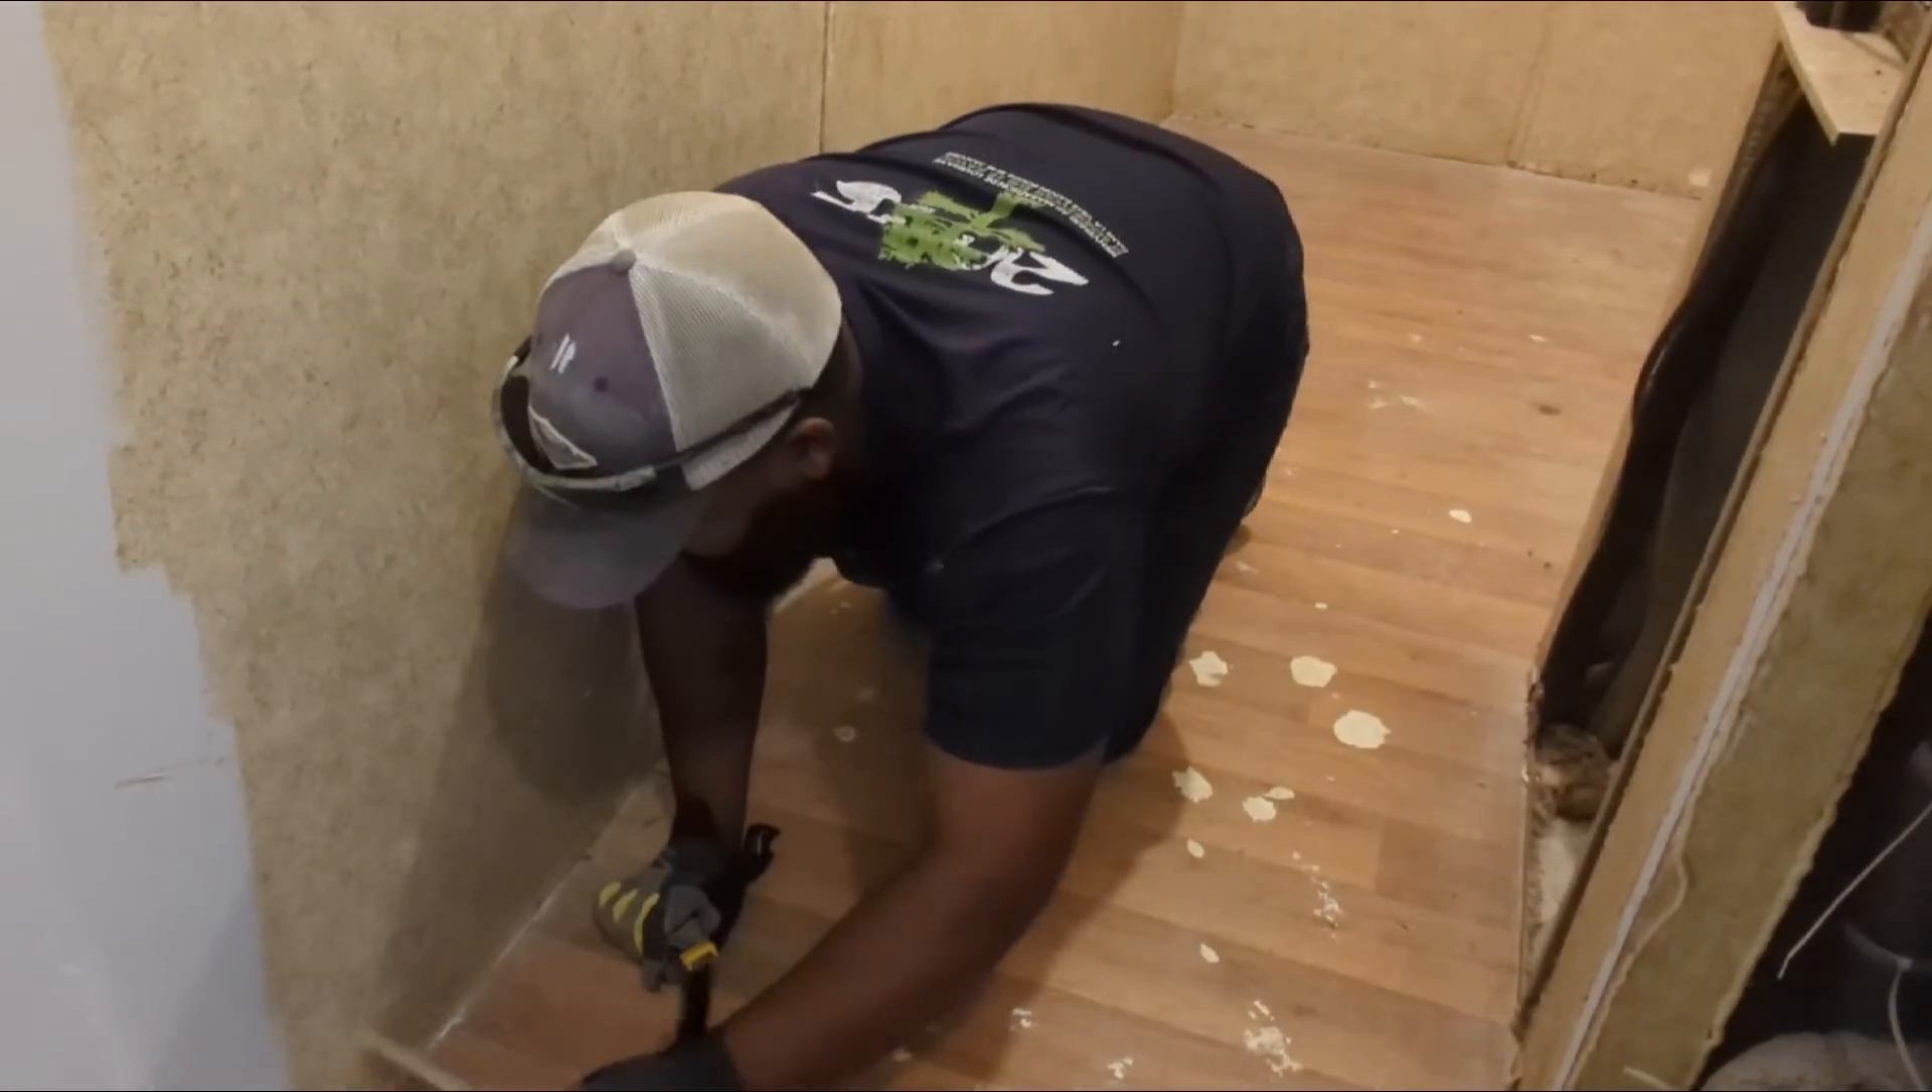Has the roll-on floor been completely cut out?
No.